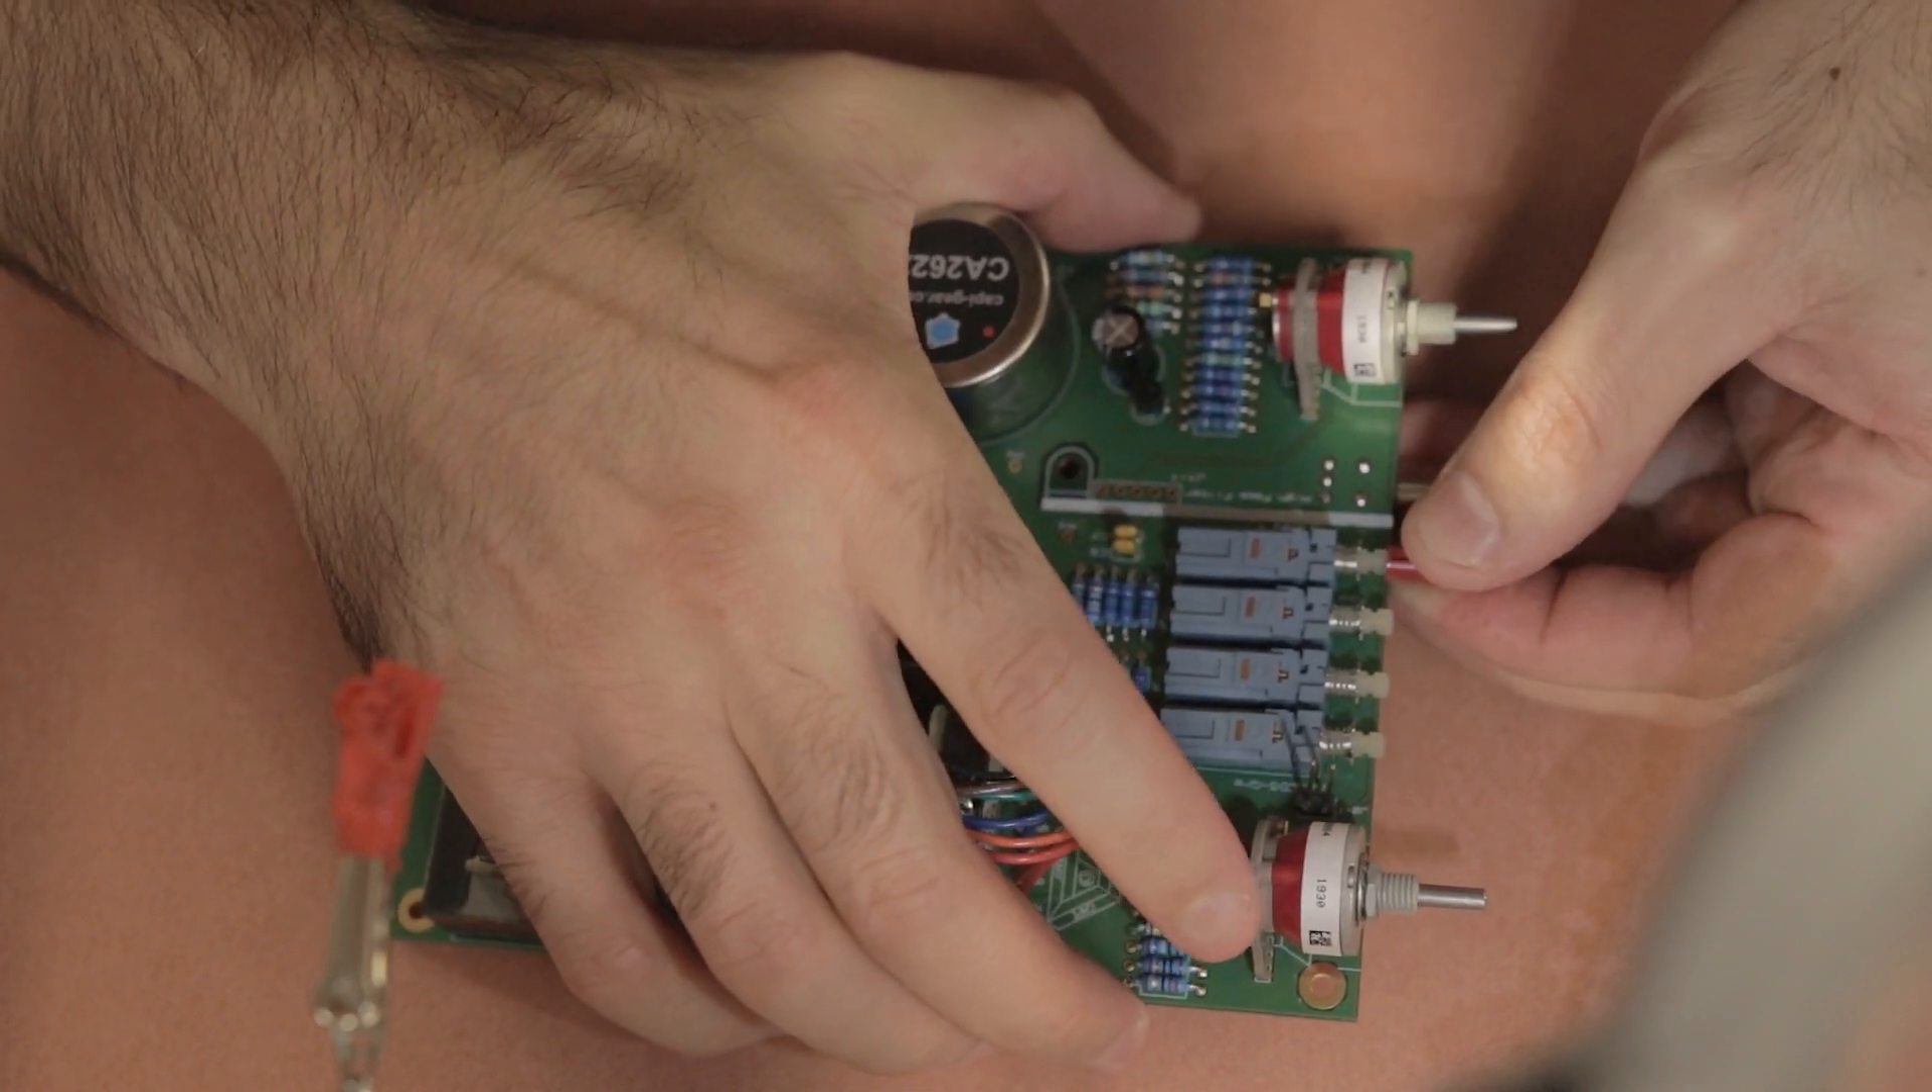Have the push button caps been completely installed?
No.